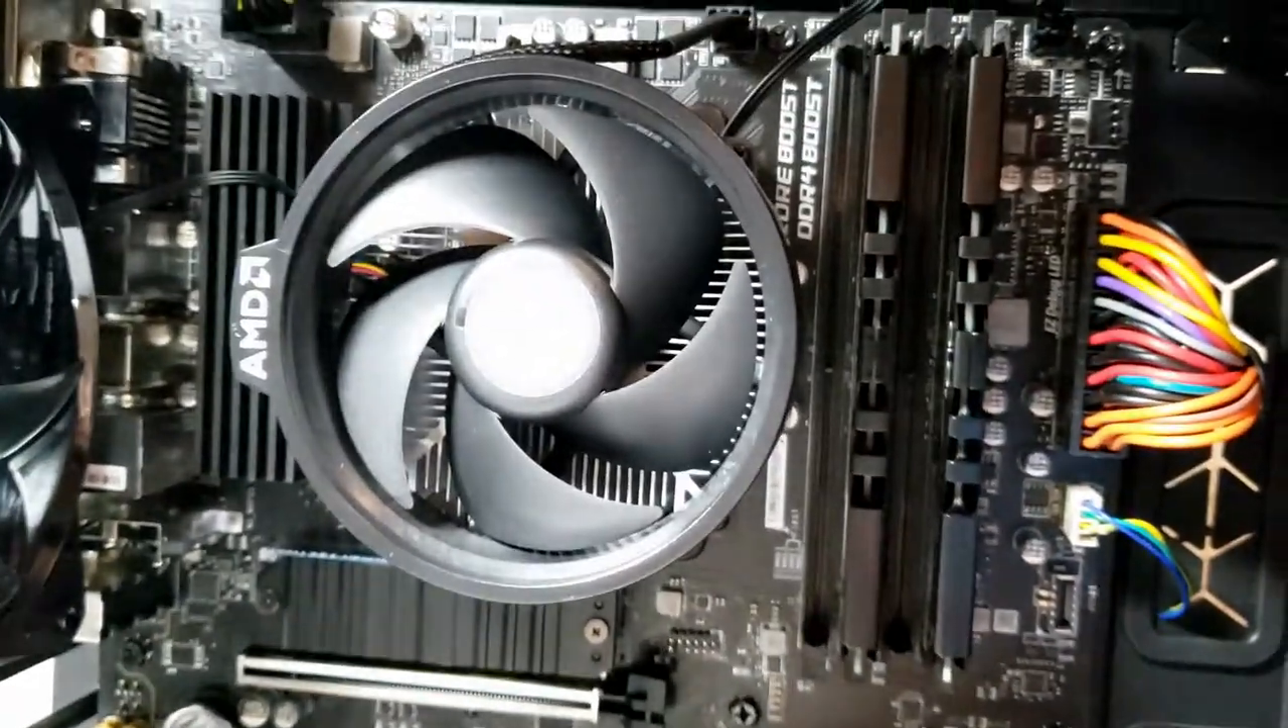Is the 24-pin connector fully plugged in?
Yes.